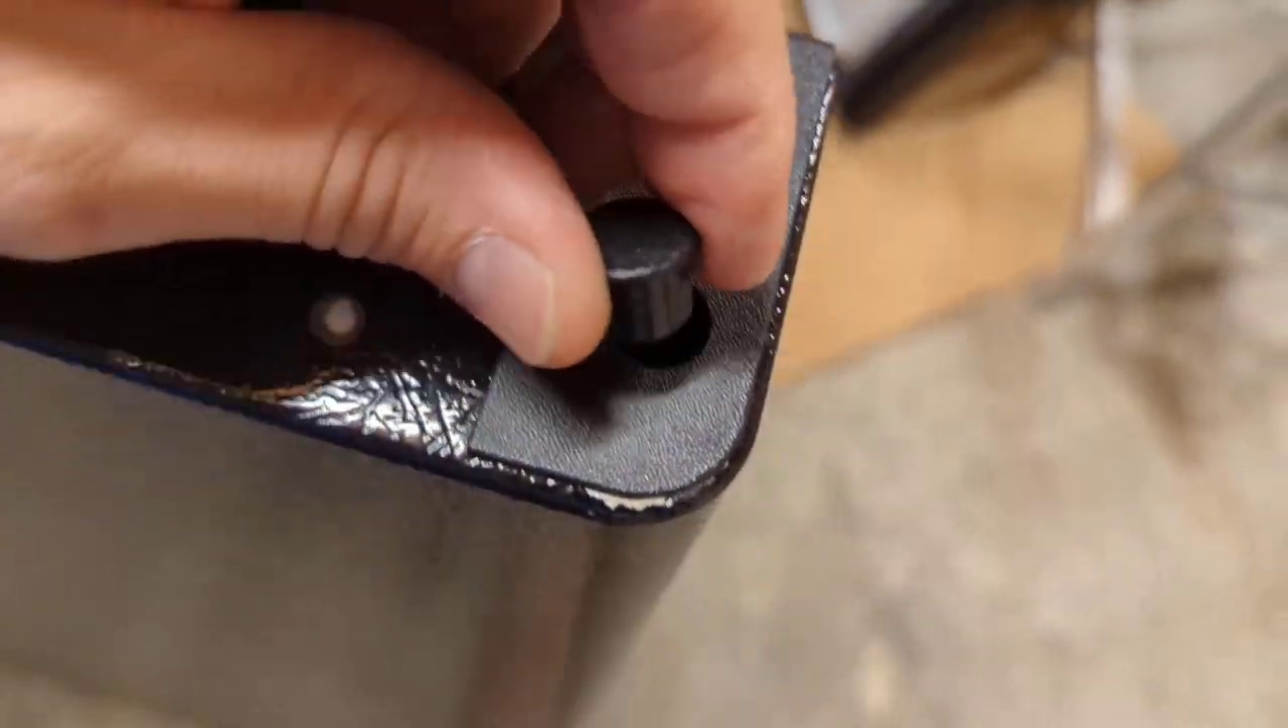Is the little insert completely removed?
No.